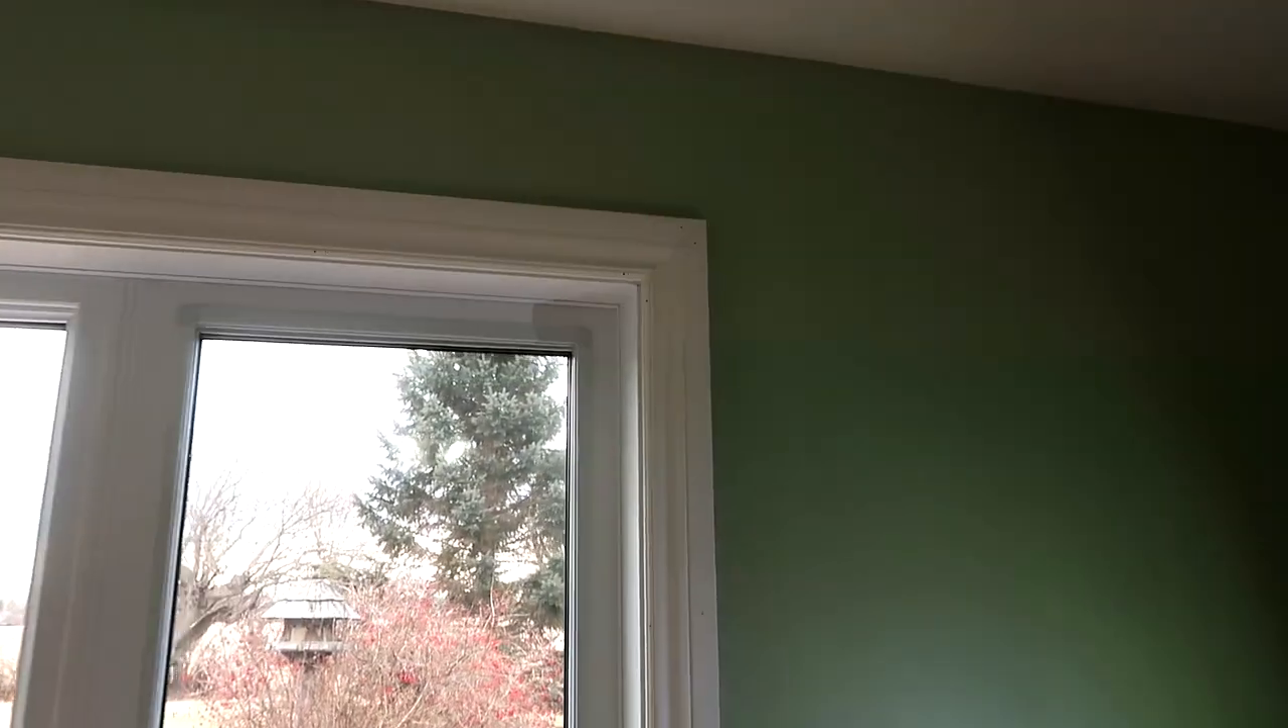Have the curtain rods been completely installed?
No.